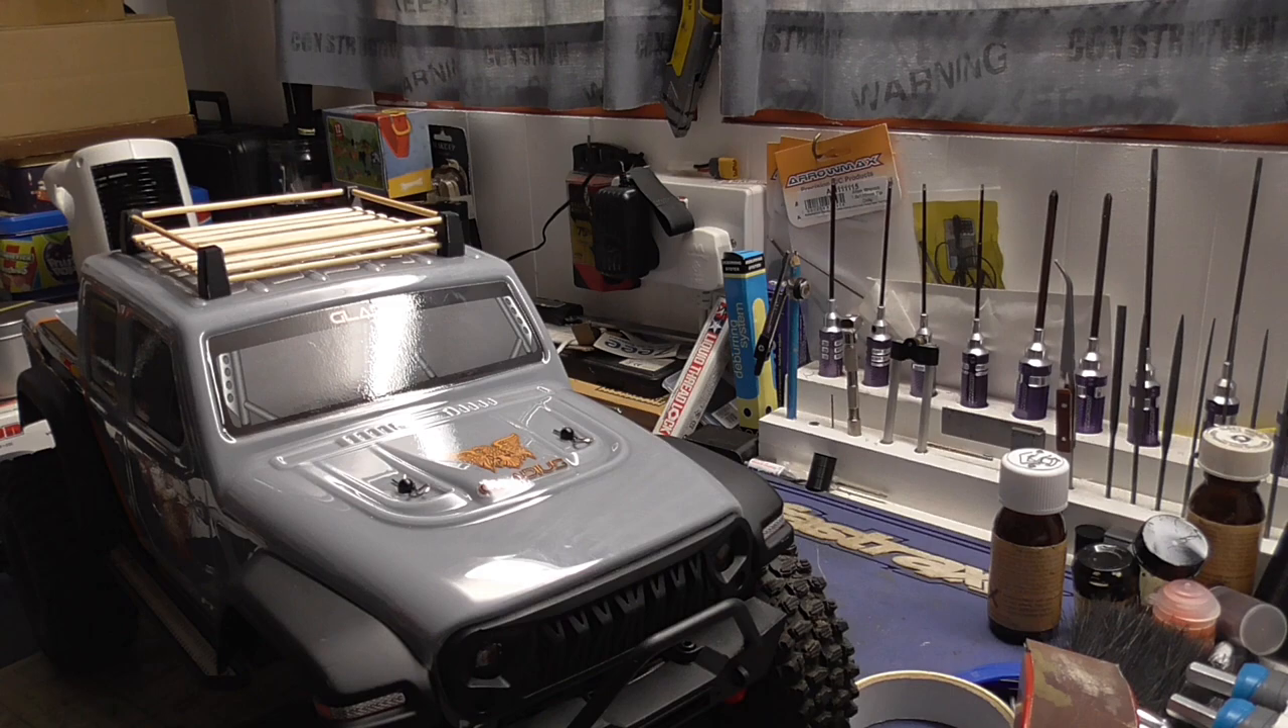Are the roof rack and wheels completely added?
Yes.